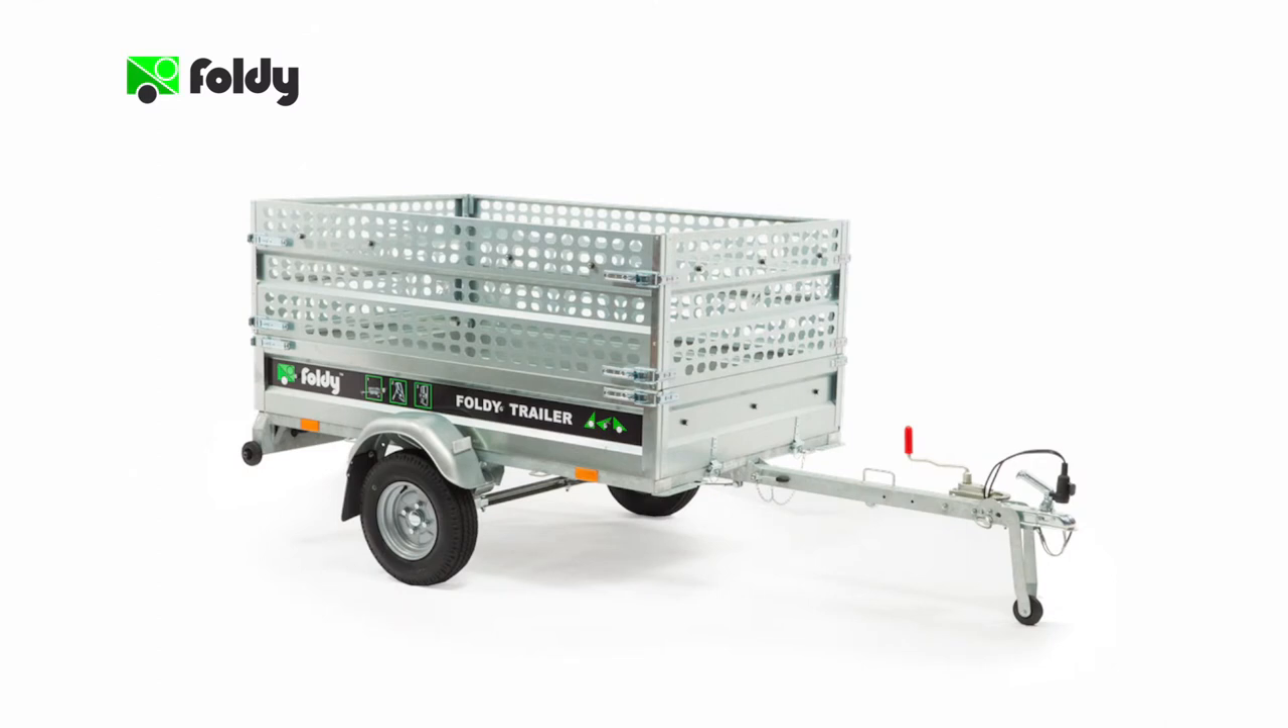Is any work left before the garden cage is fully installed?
No.